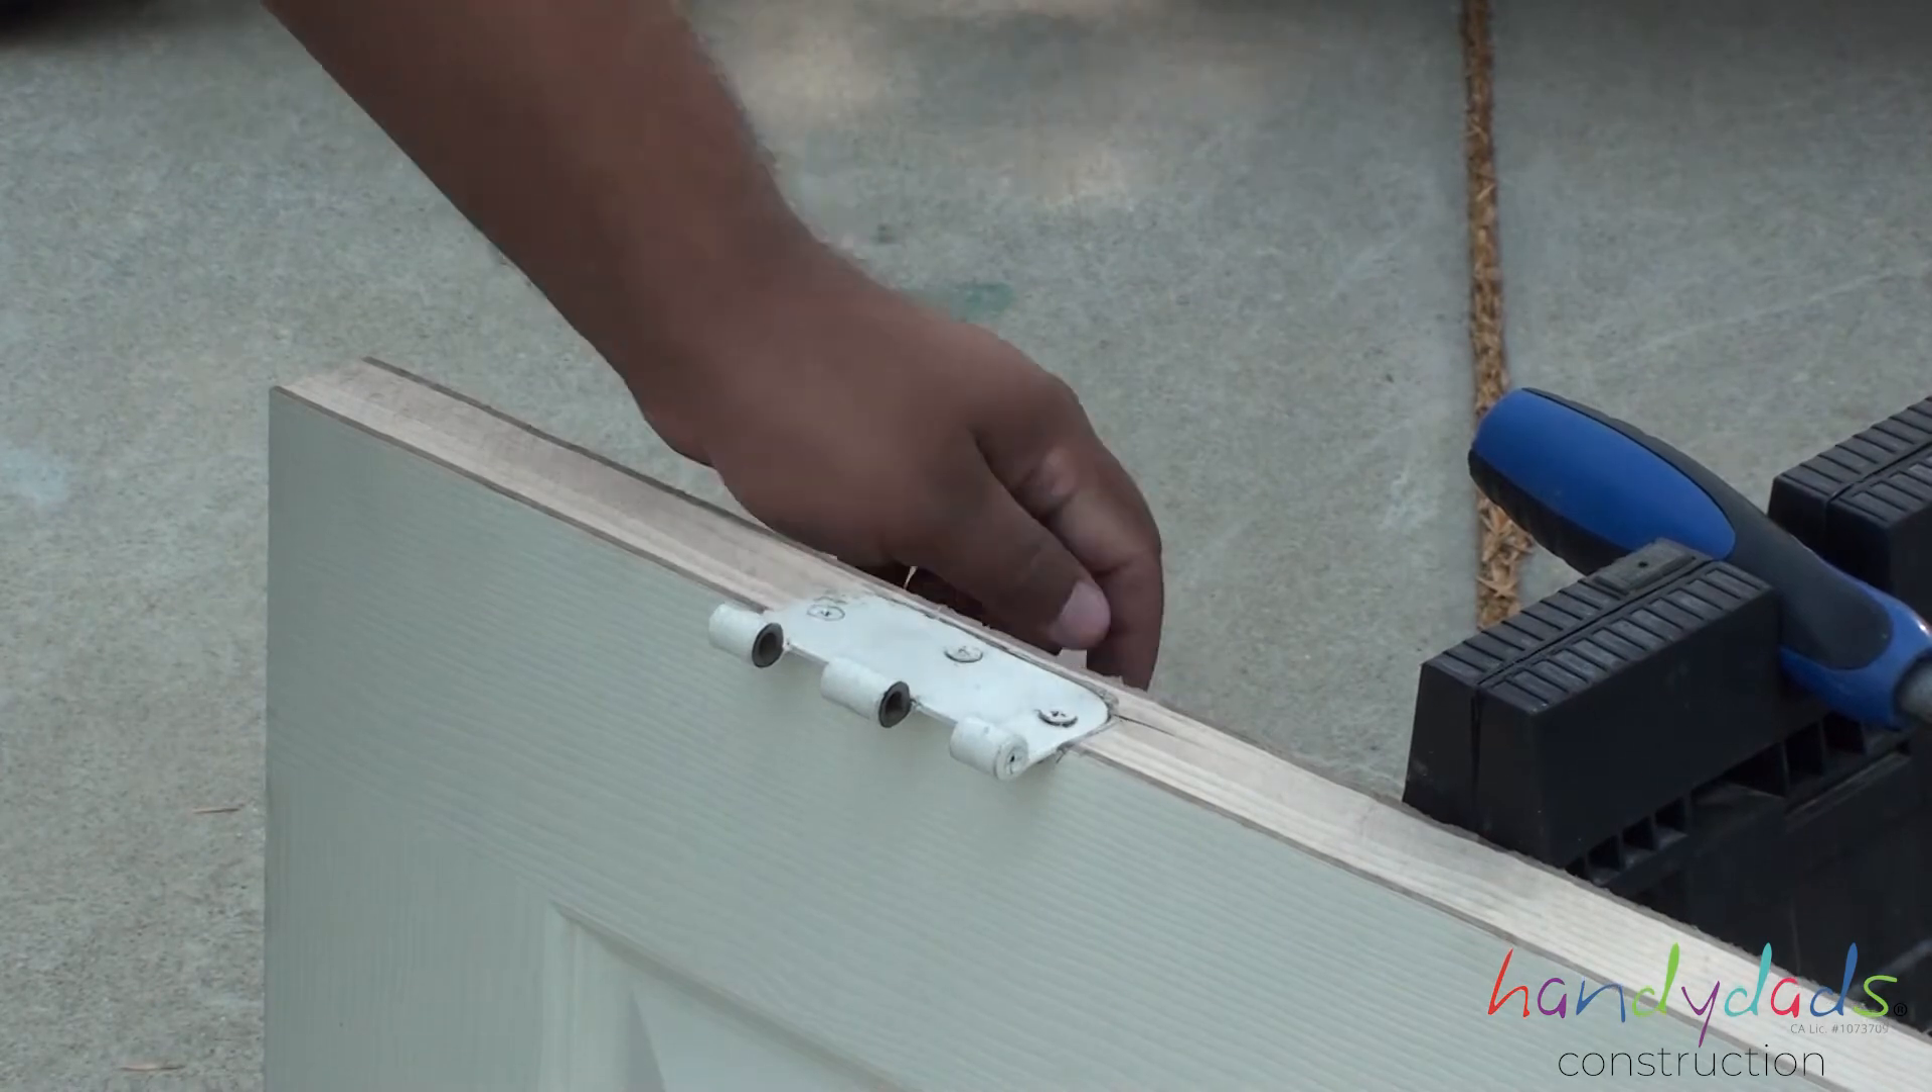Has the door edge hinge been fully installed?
Yes.